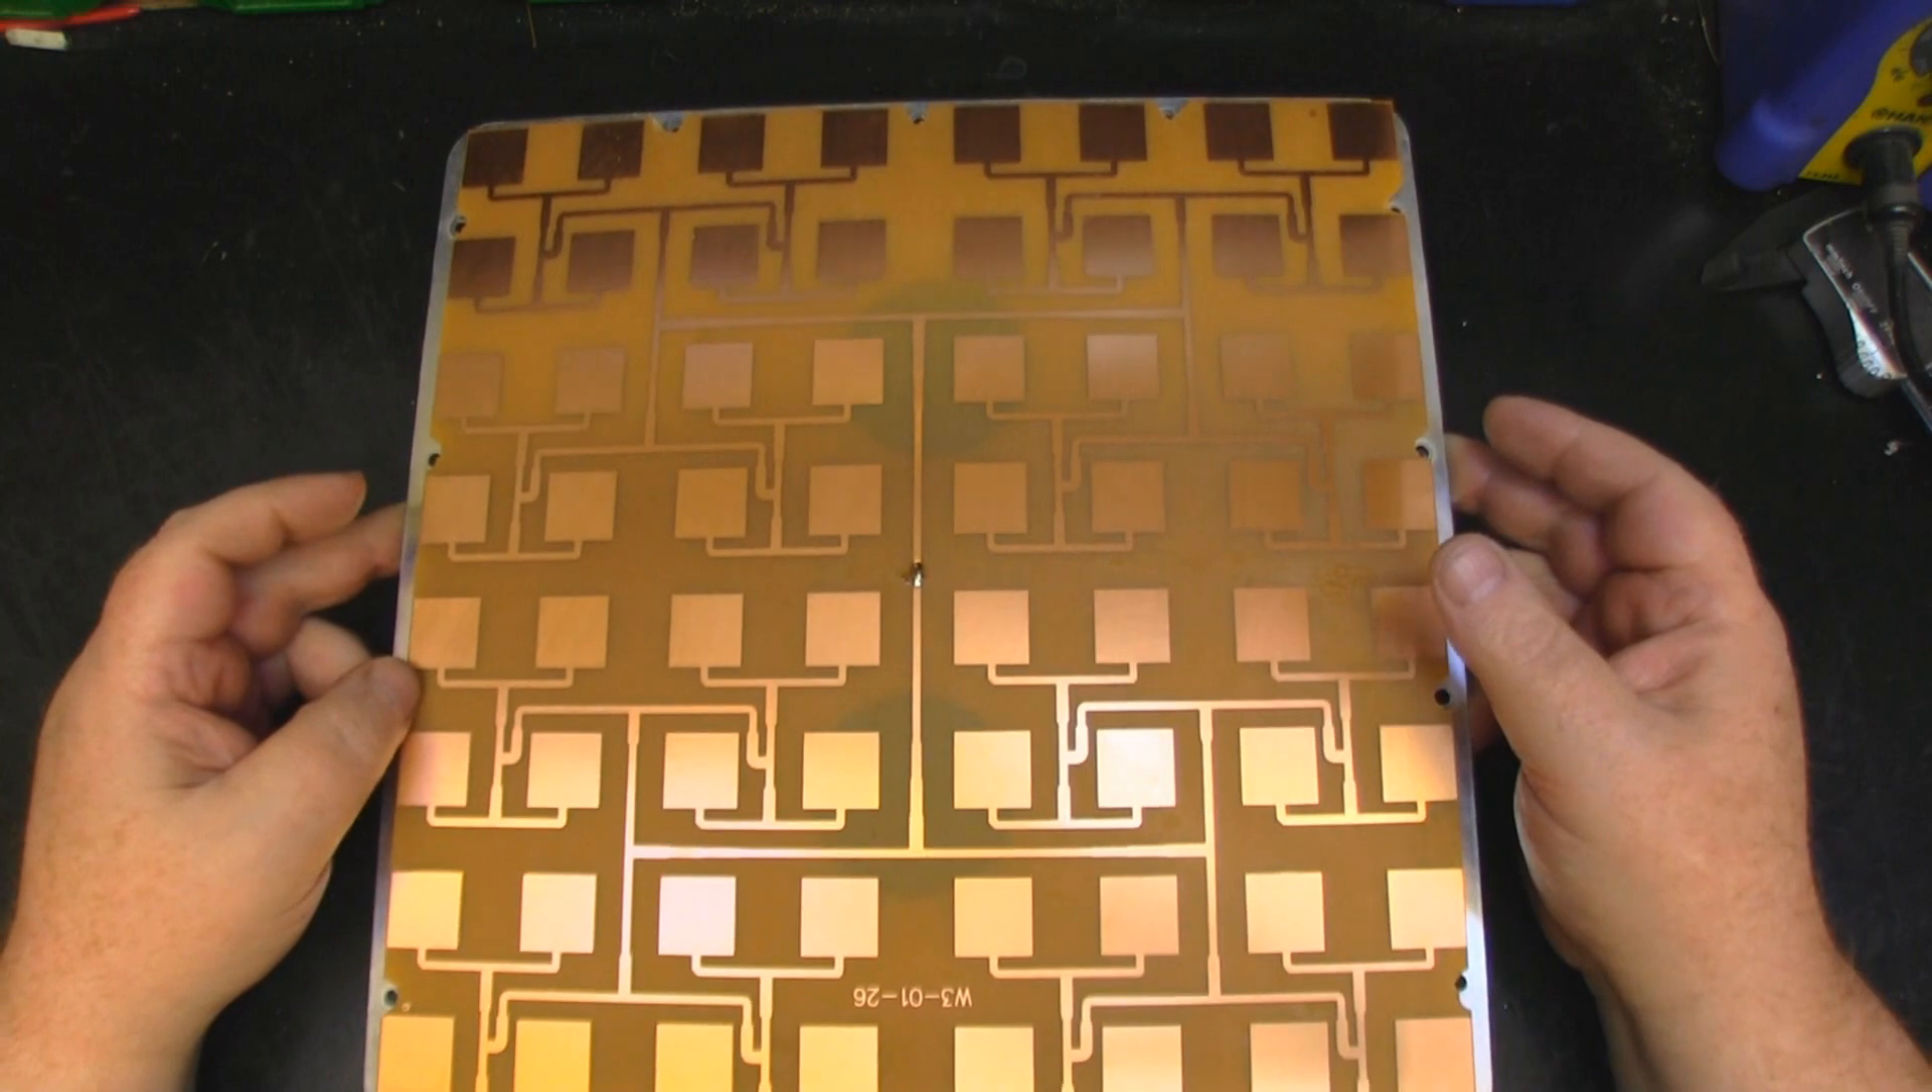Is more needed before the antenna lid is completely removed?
No.